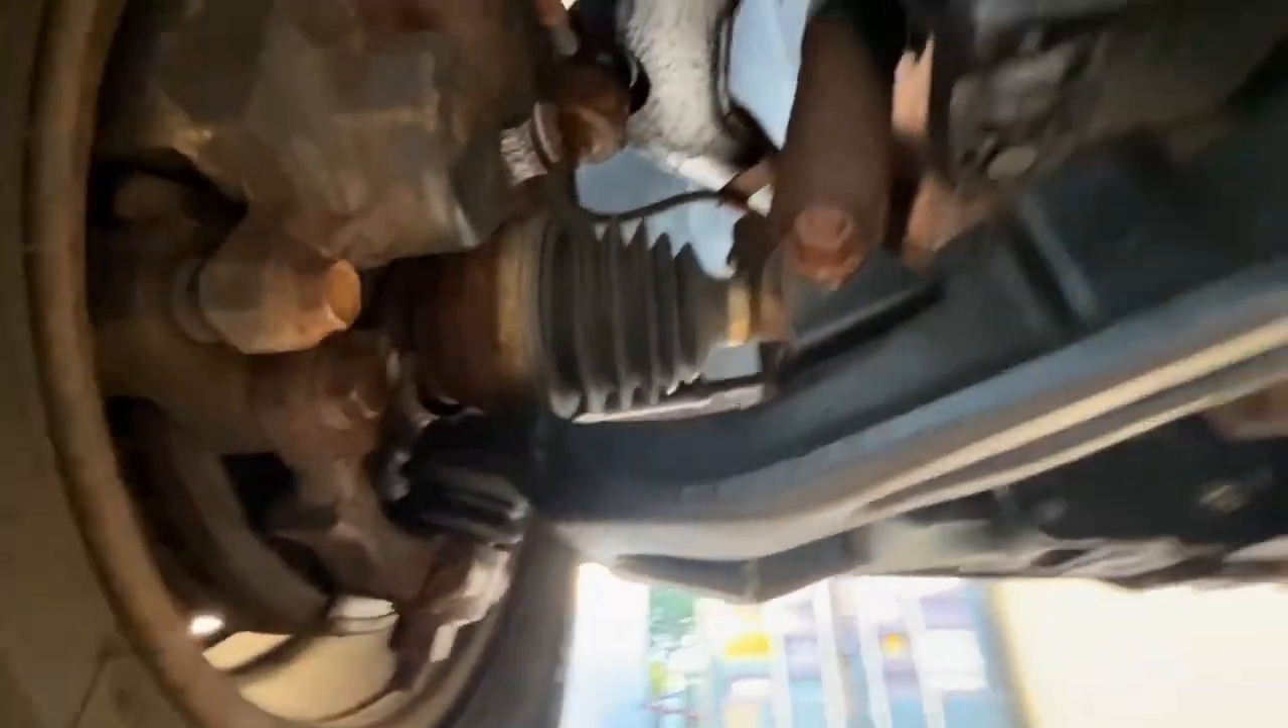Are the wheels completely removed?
No.